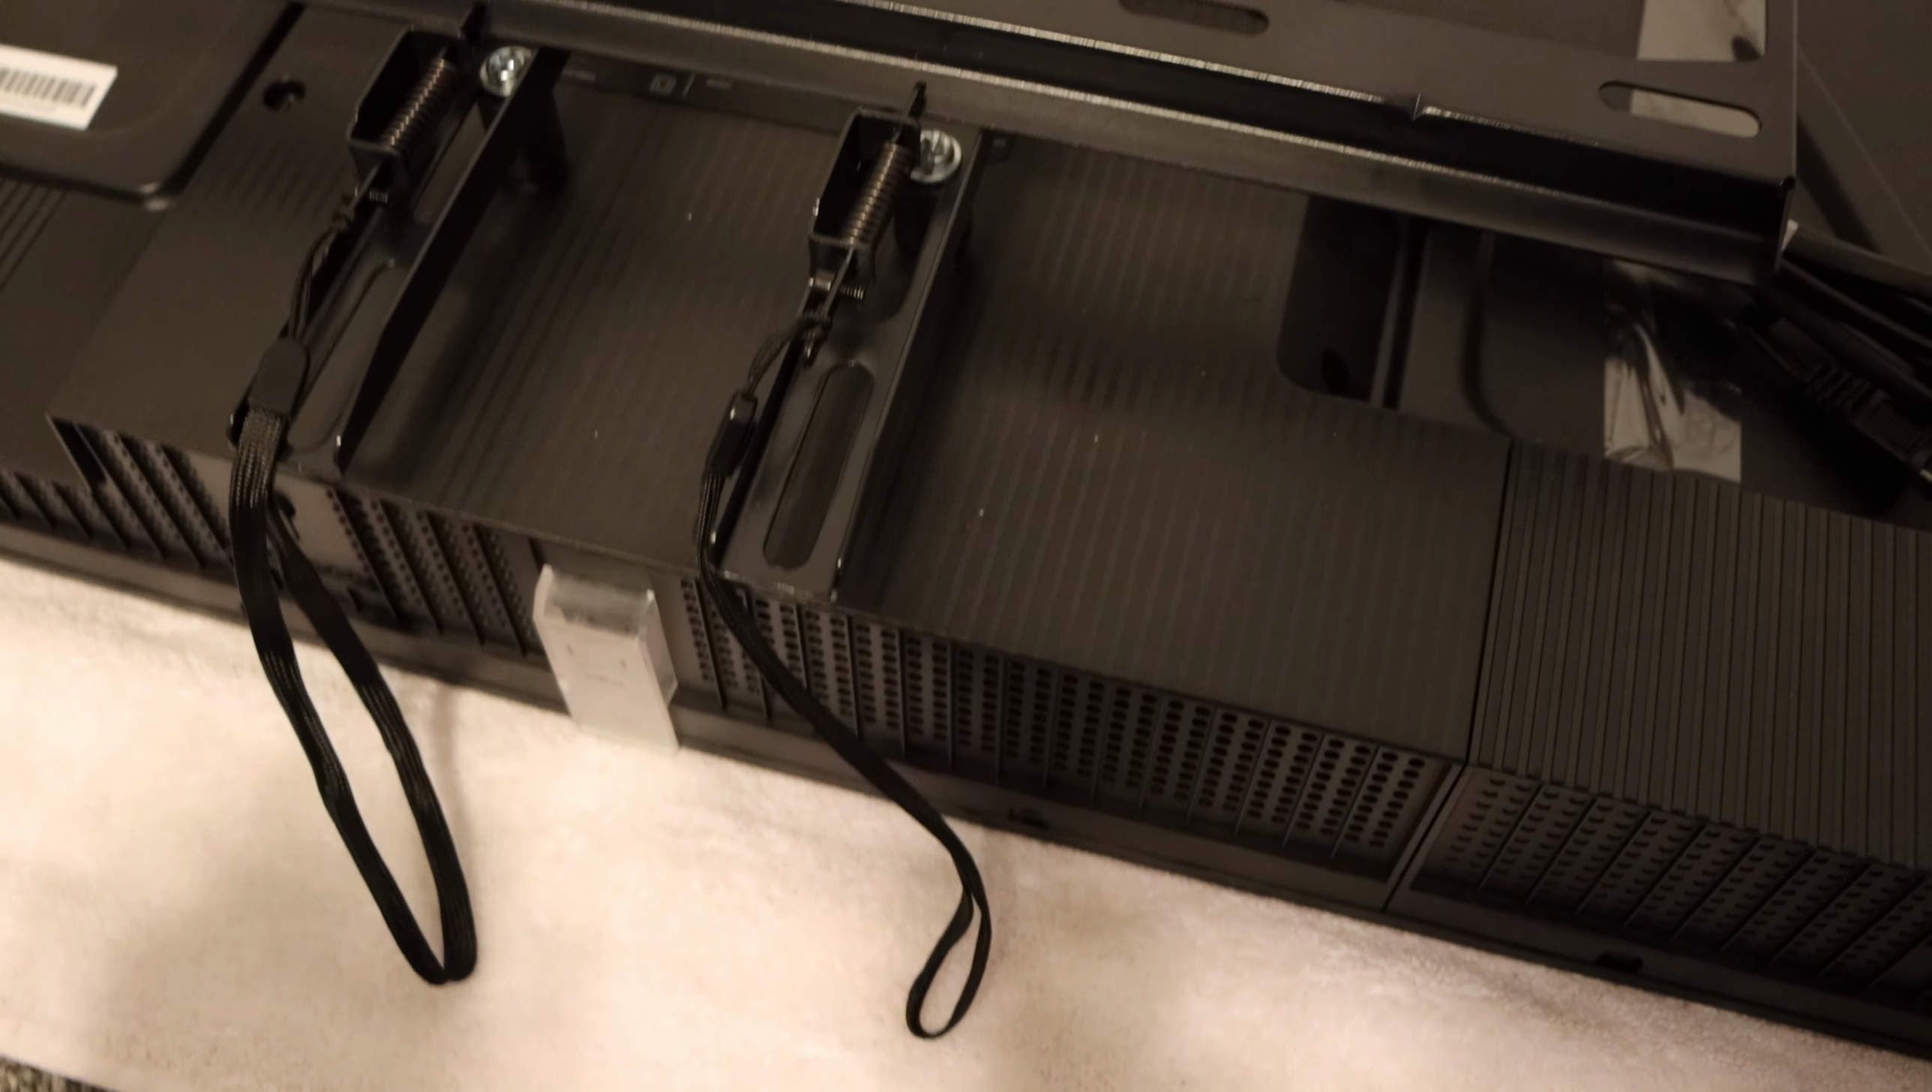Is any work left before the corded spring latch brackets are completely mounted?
No.